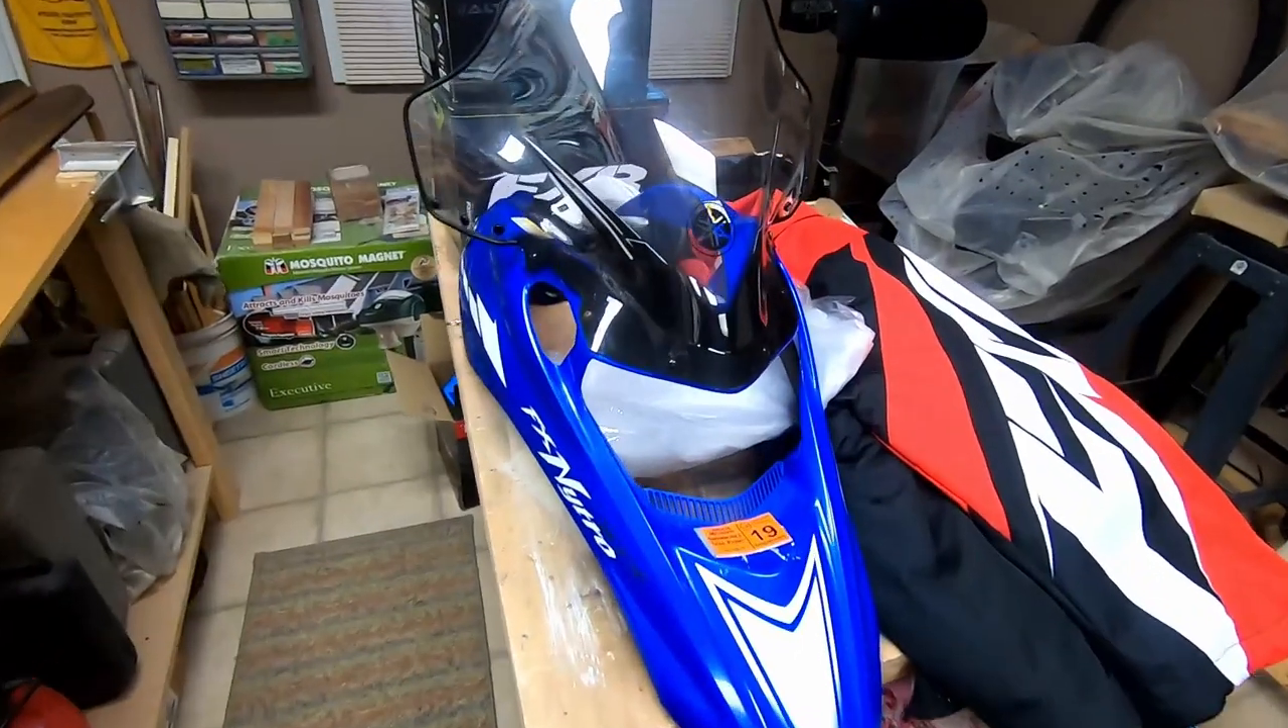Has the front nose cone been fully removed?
Yes.